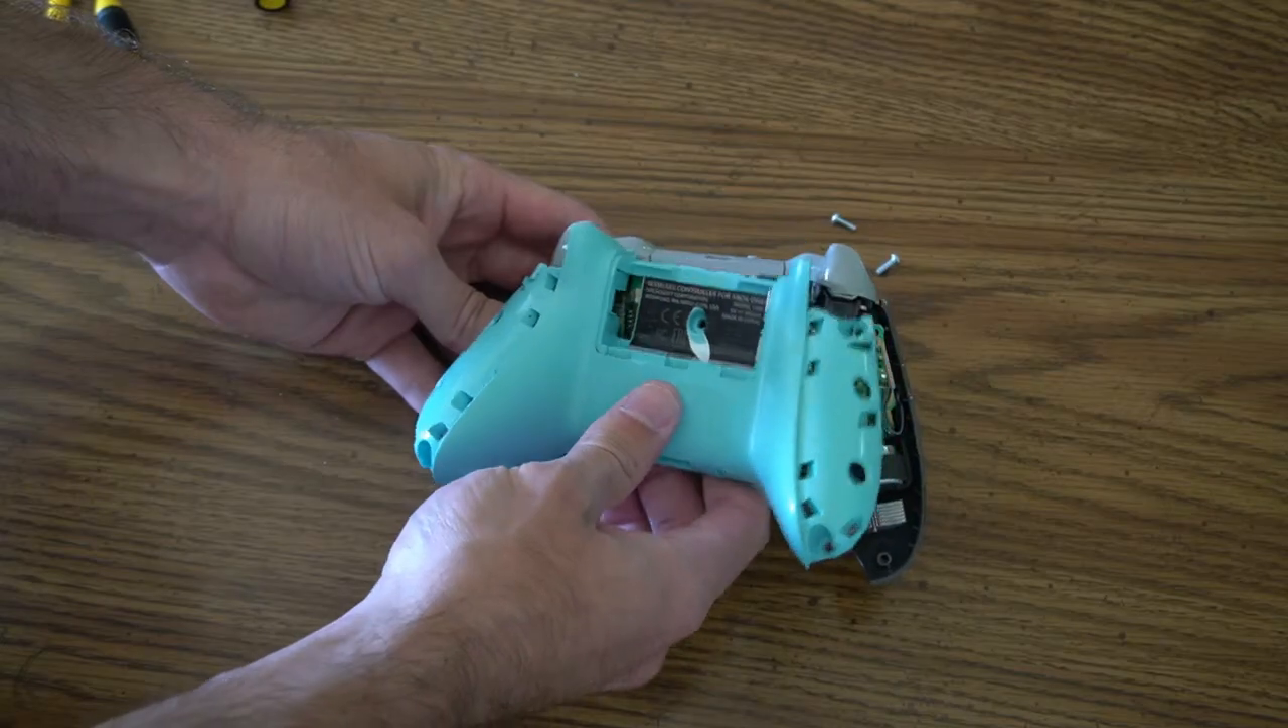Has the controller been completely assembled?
No.